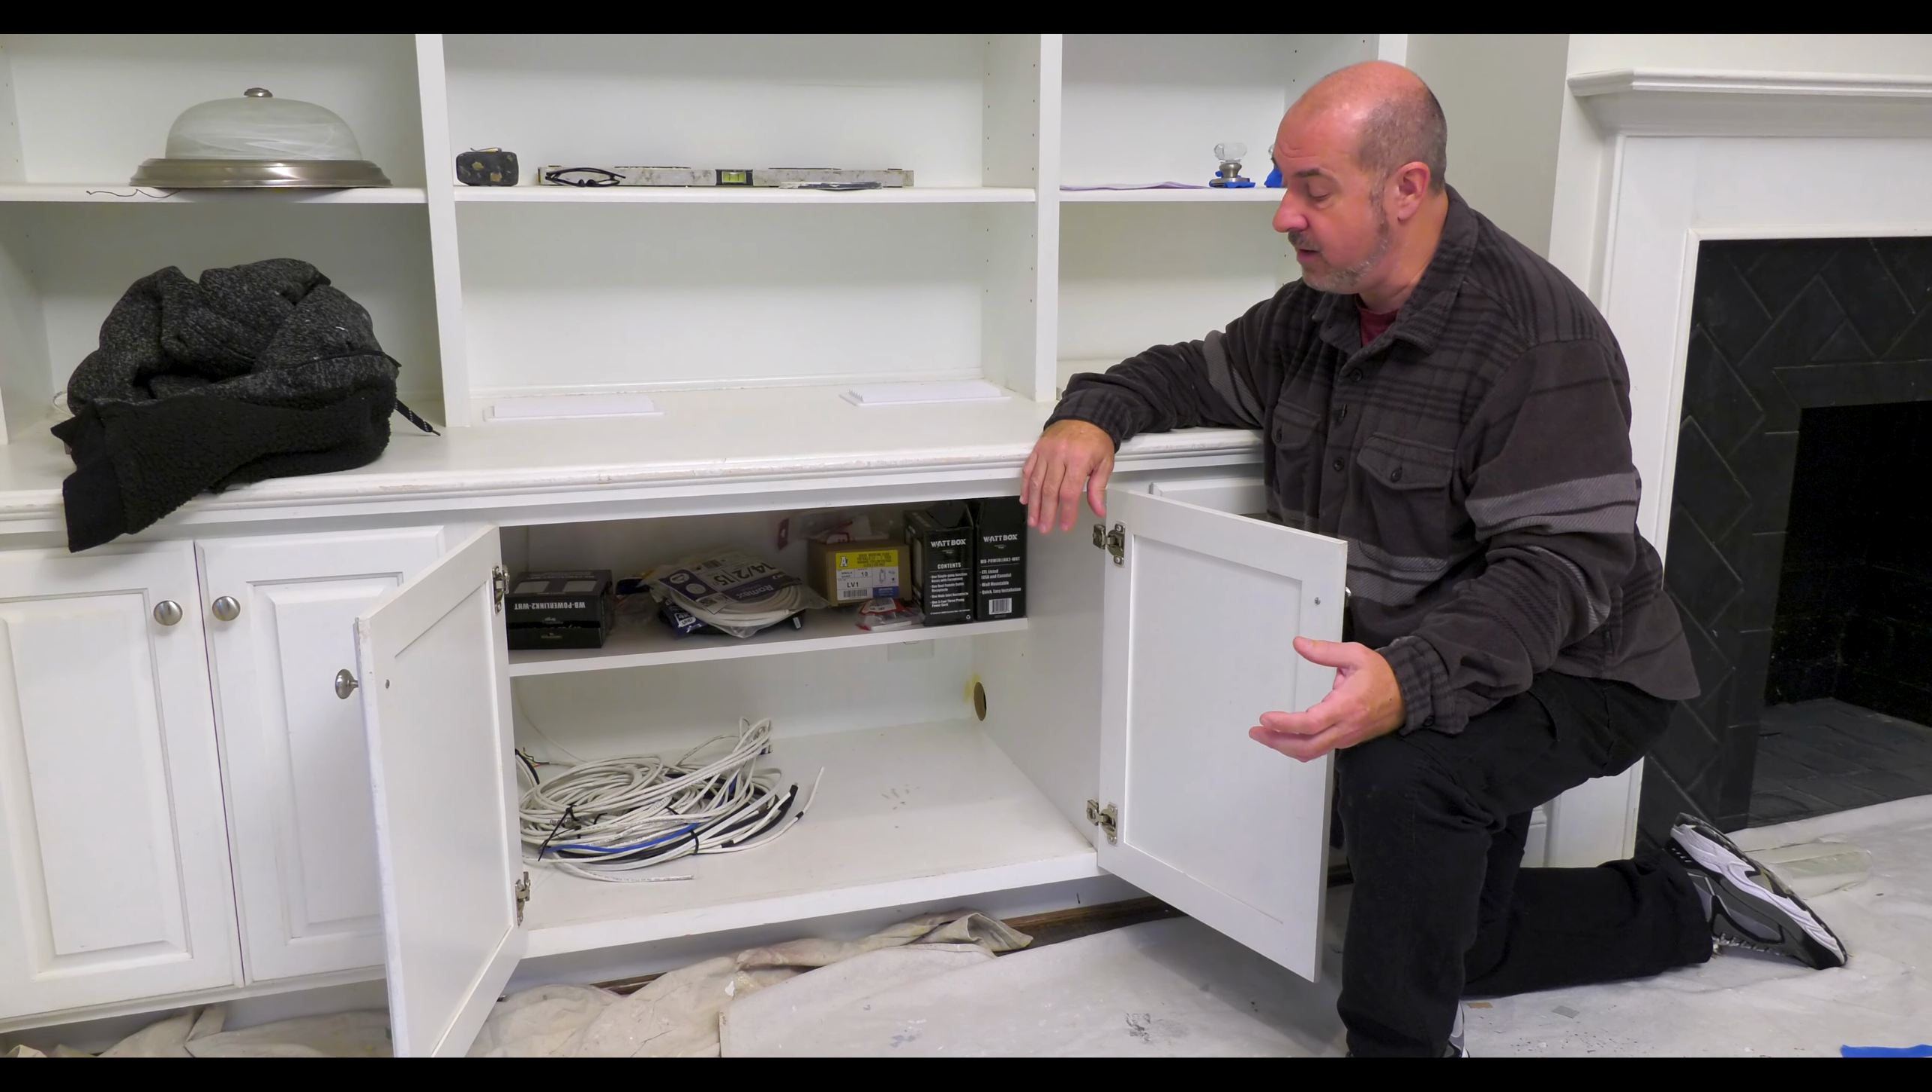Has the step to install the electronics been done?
No.